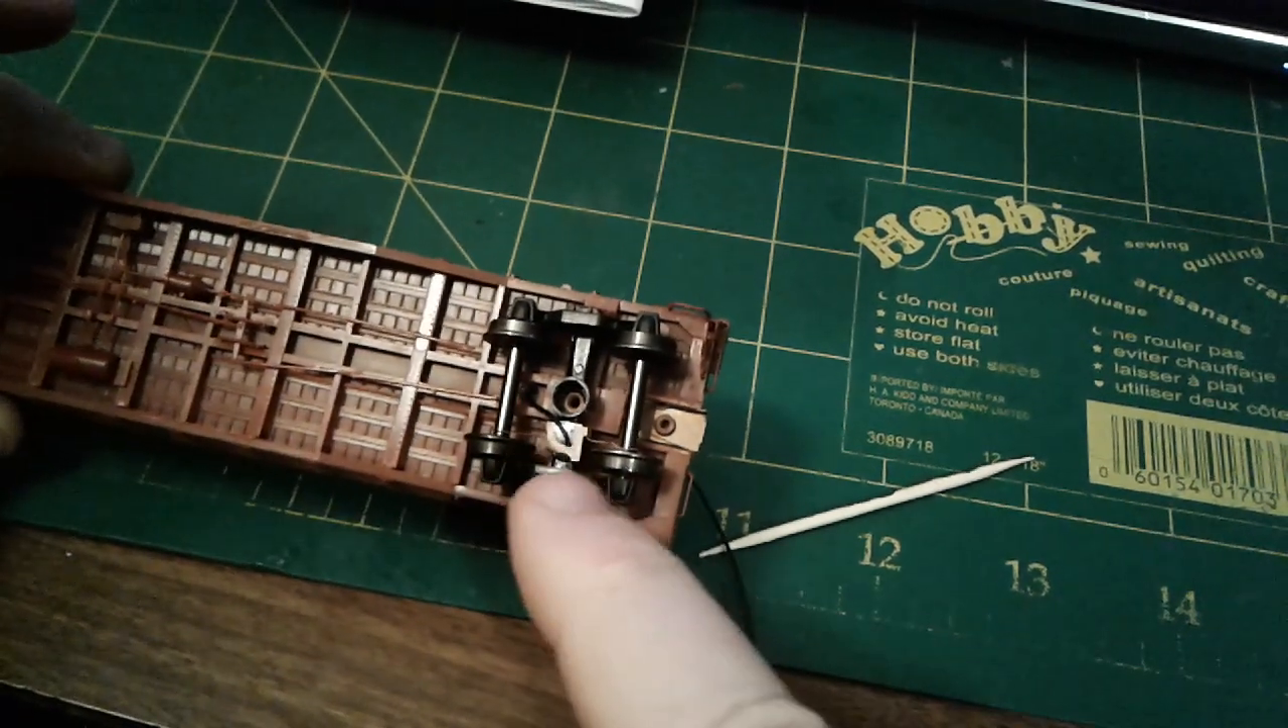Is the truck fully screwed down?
No.